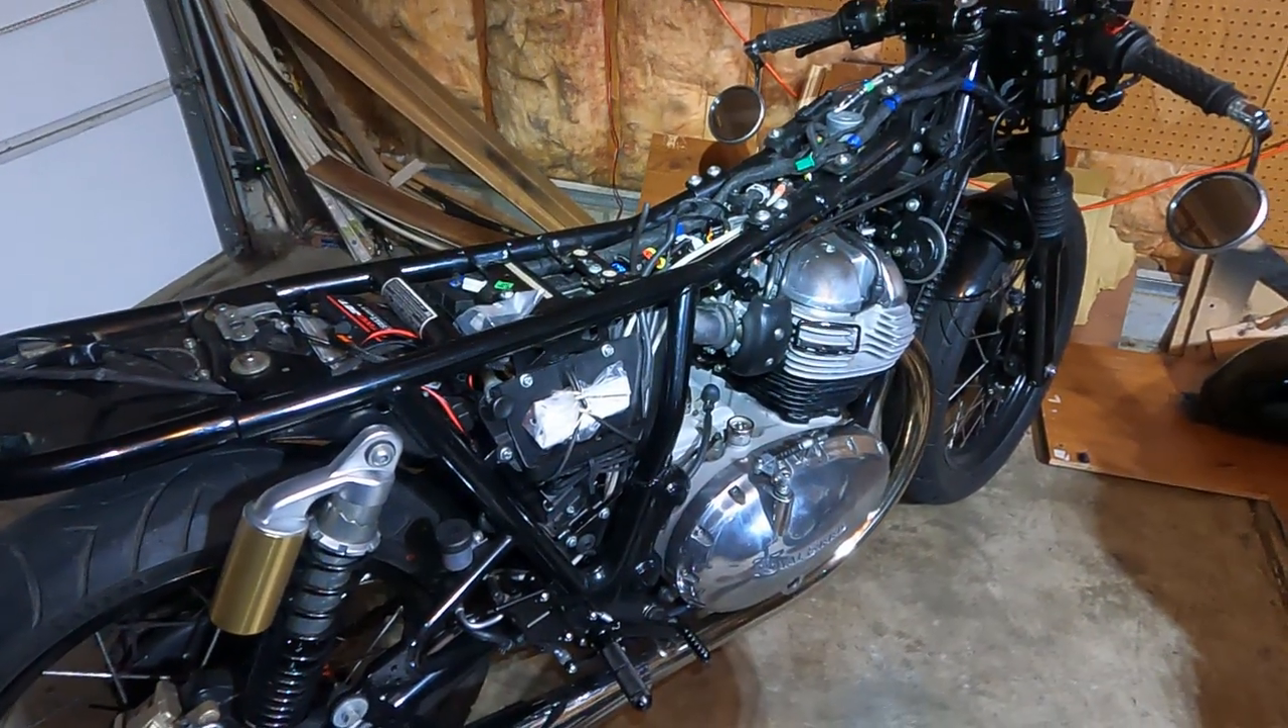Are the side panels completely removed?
Yes.